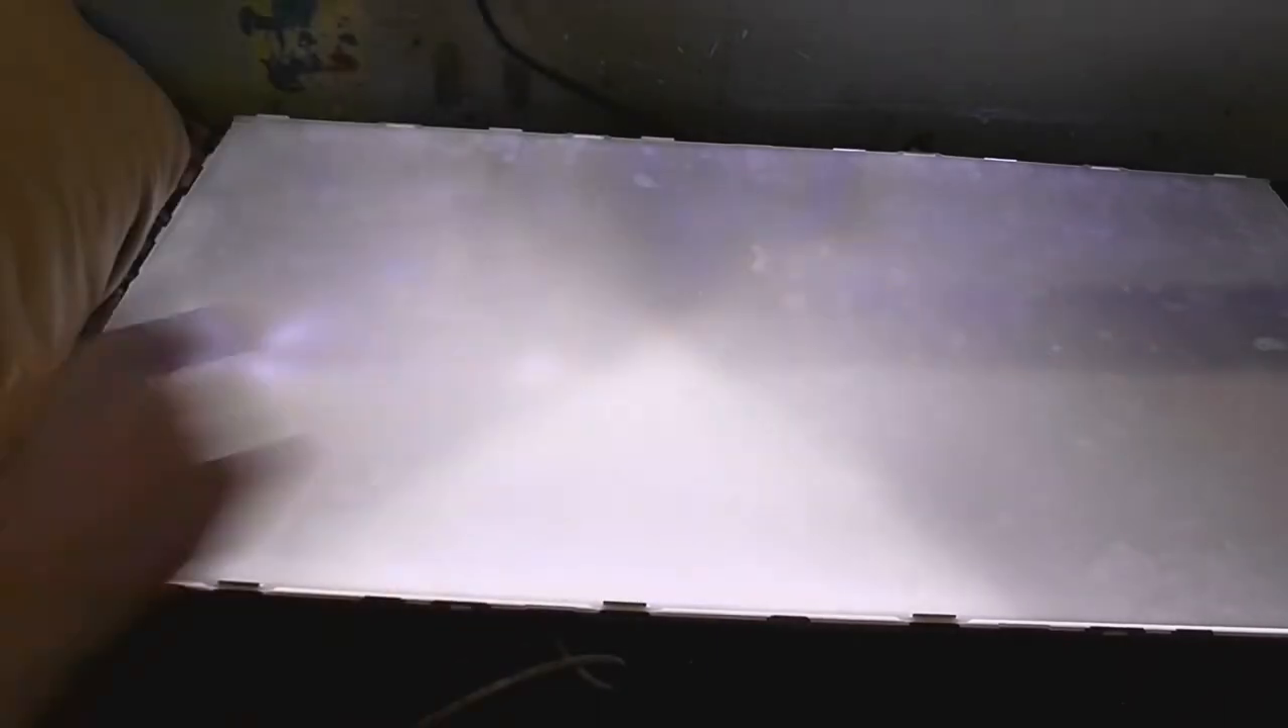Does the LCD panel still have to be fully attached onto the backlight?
Yes.